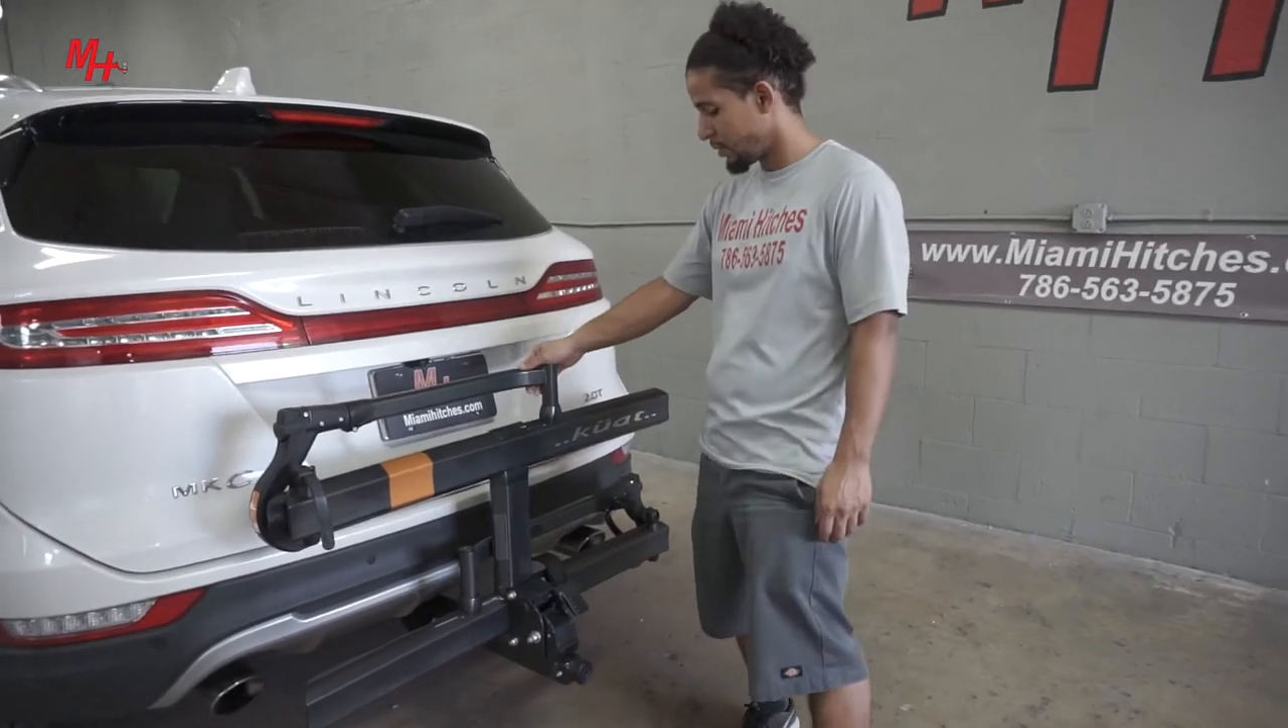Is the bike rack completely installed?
Yes.